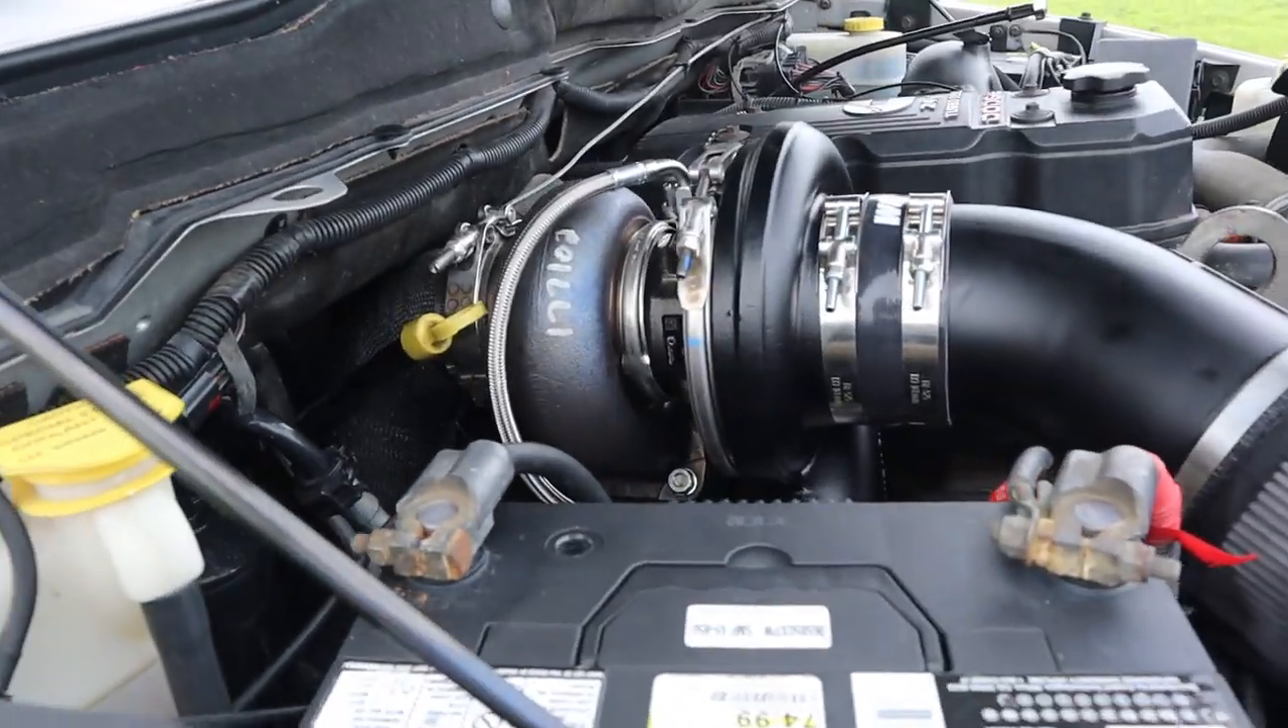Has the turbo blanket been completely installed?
No.